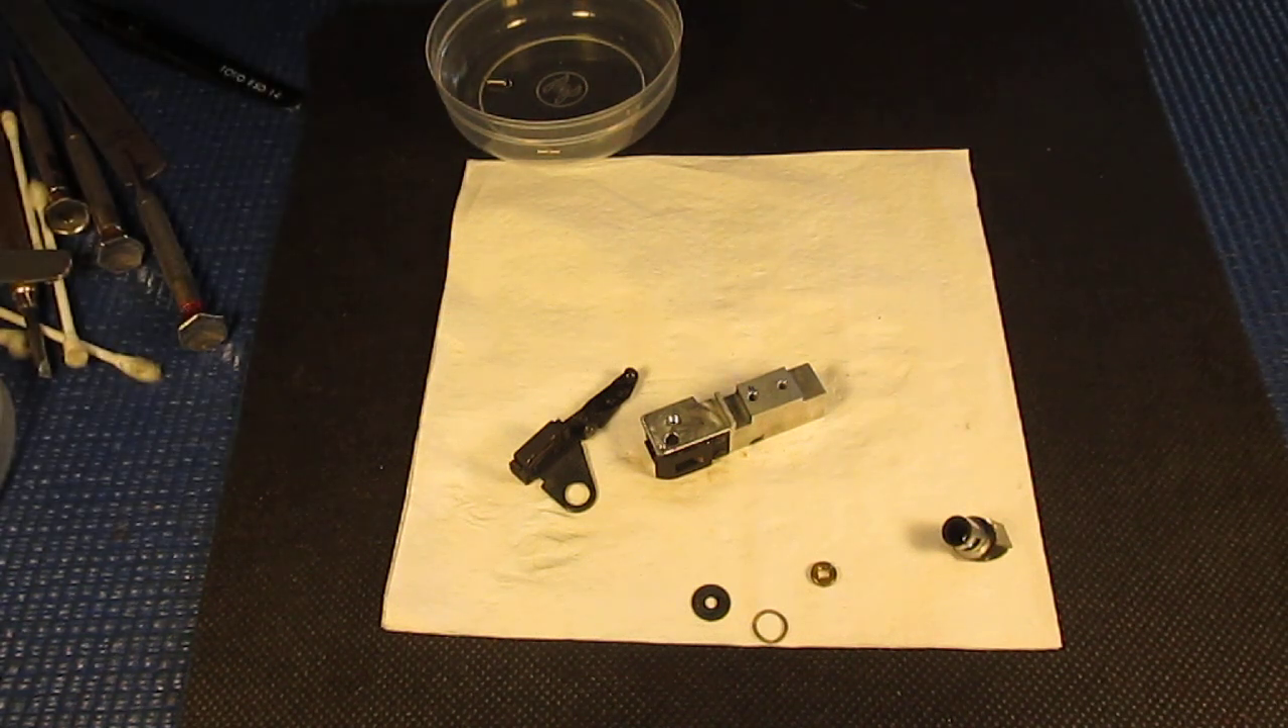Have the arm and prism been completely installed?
No.